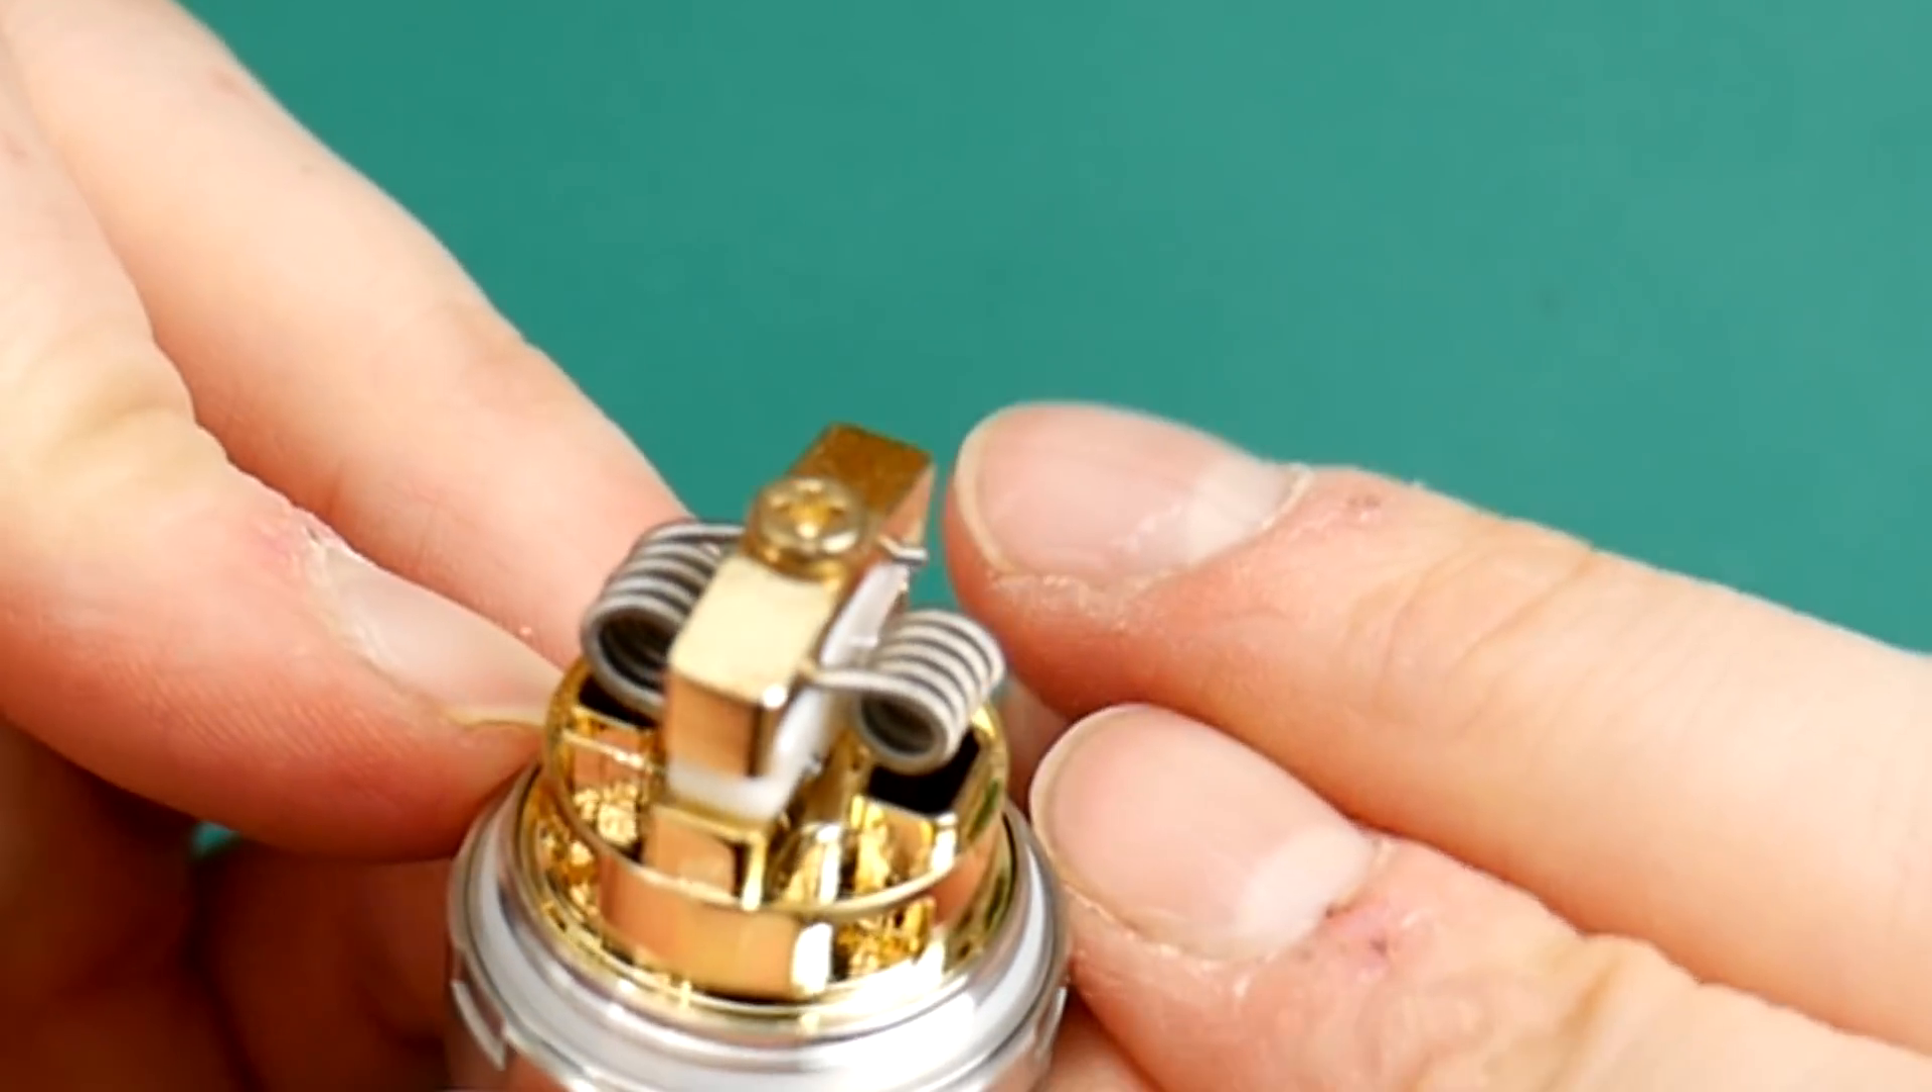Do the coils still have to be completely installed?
No.